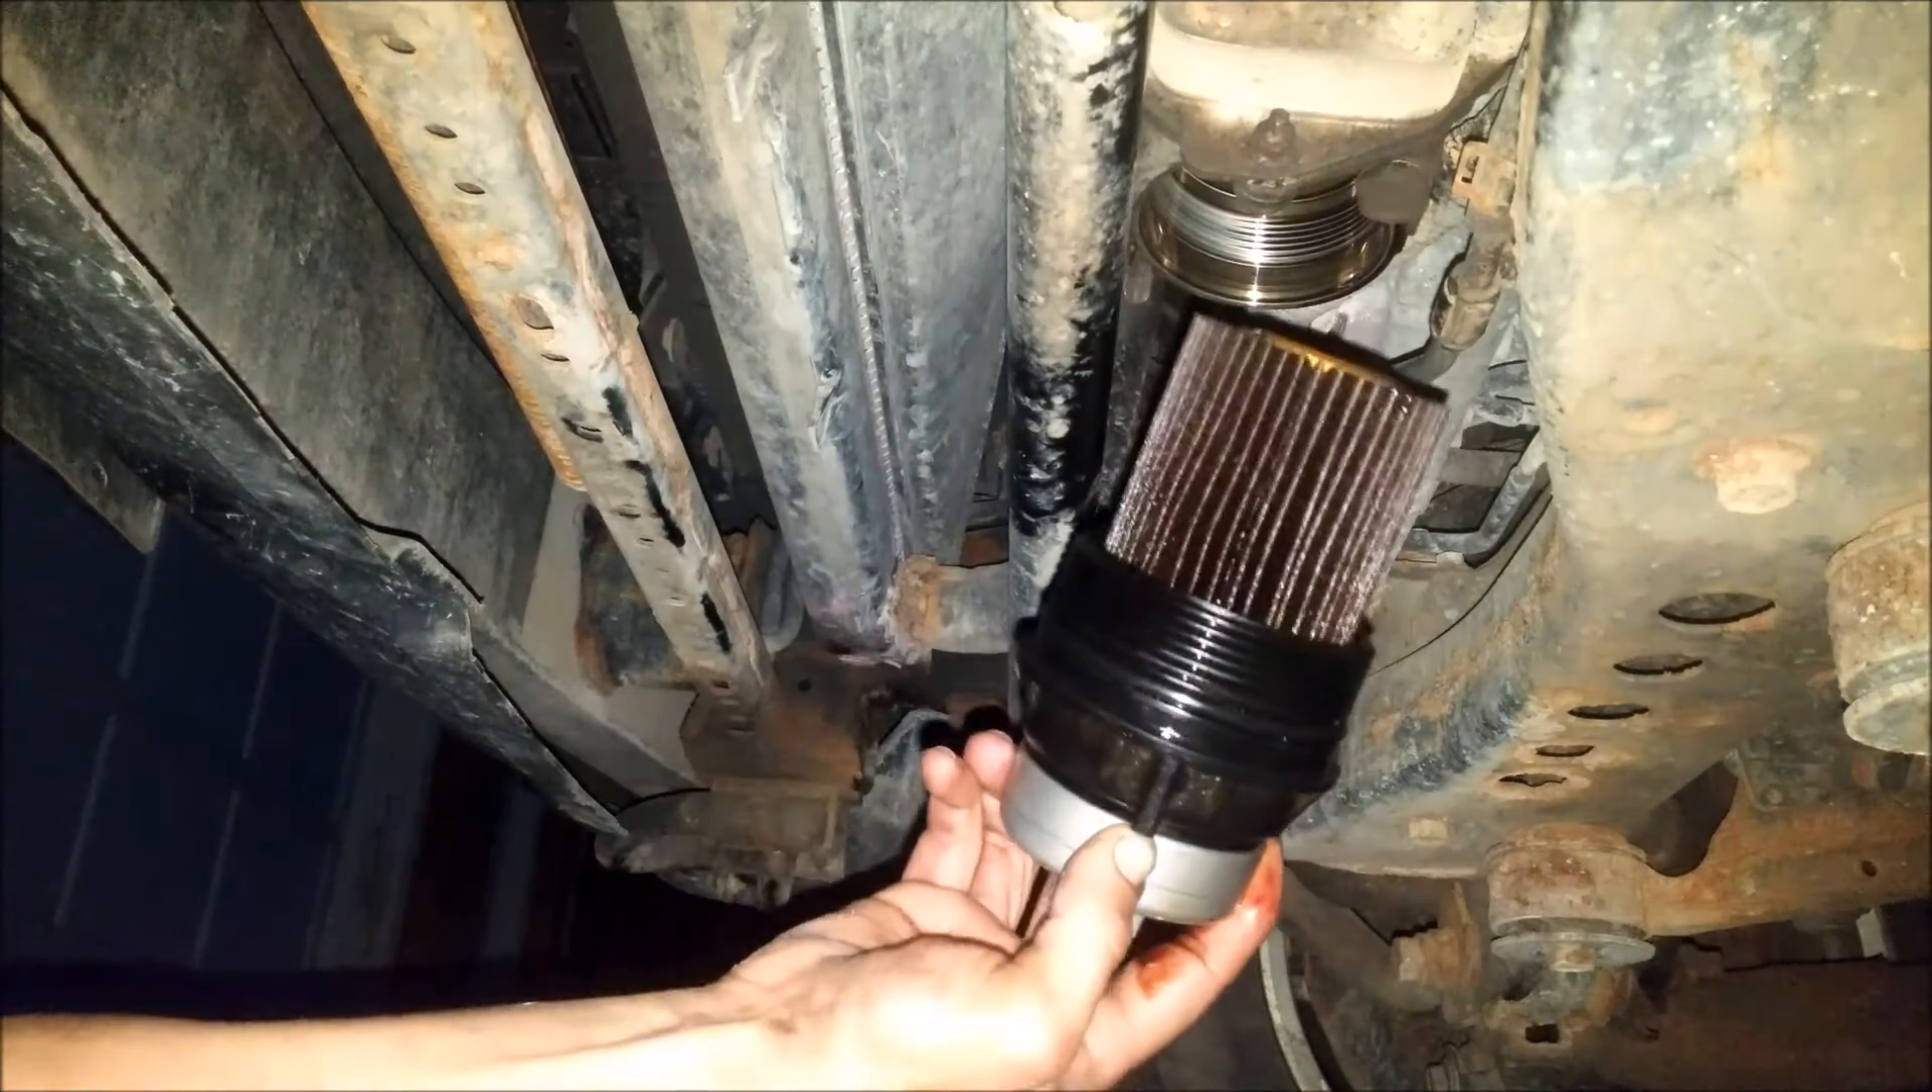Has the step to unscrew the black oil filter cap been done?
Yes.